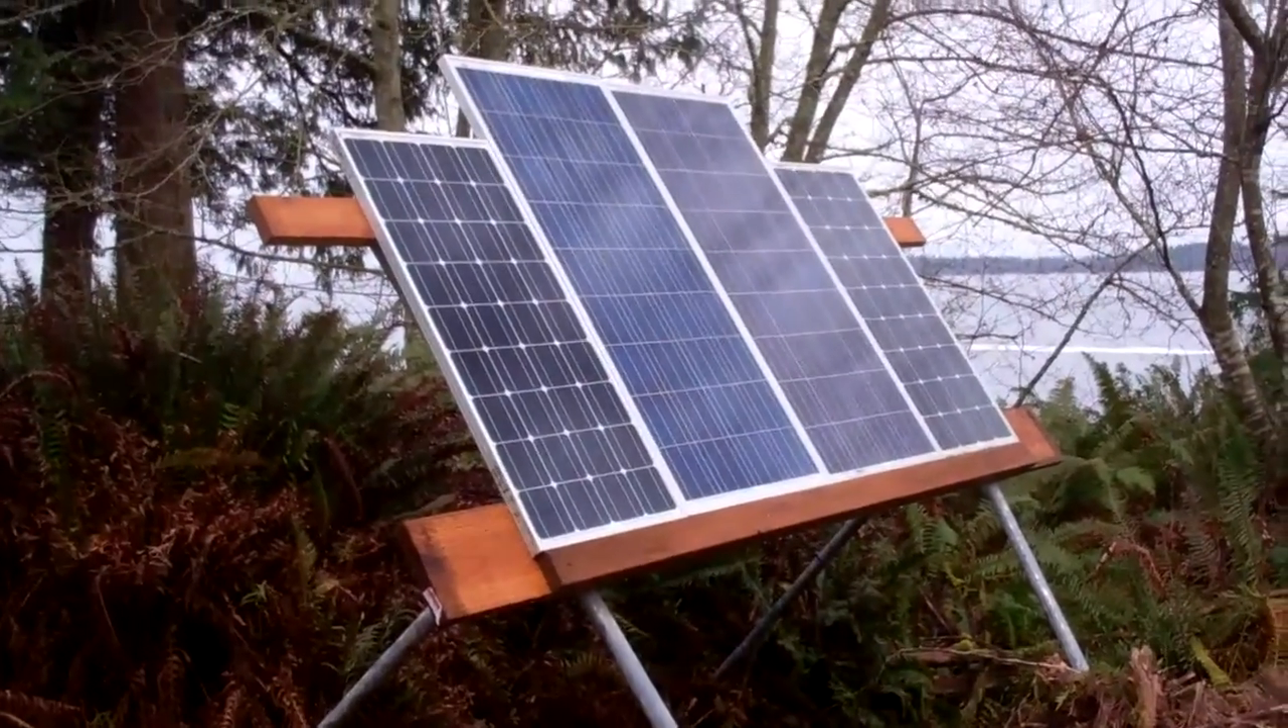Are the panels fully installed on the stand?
Yes.